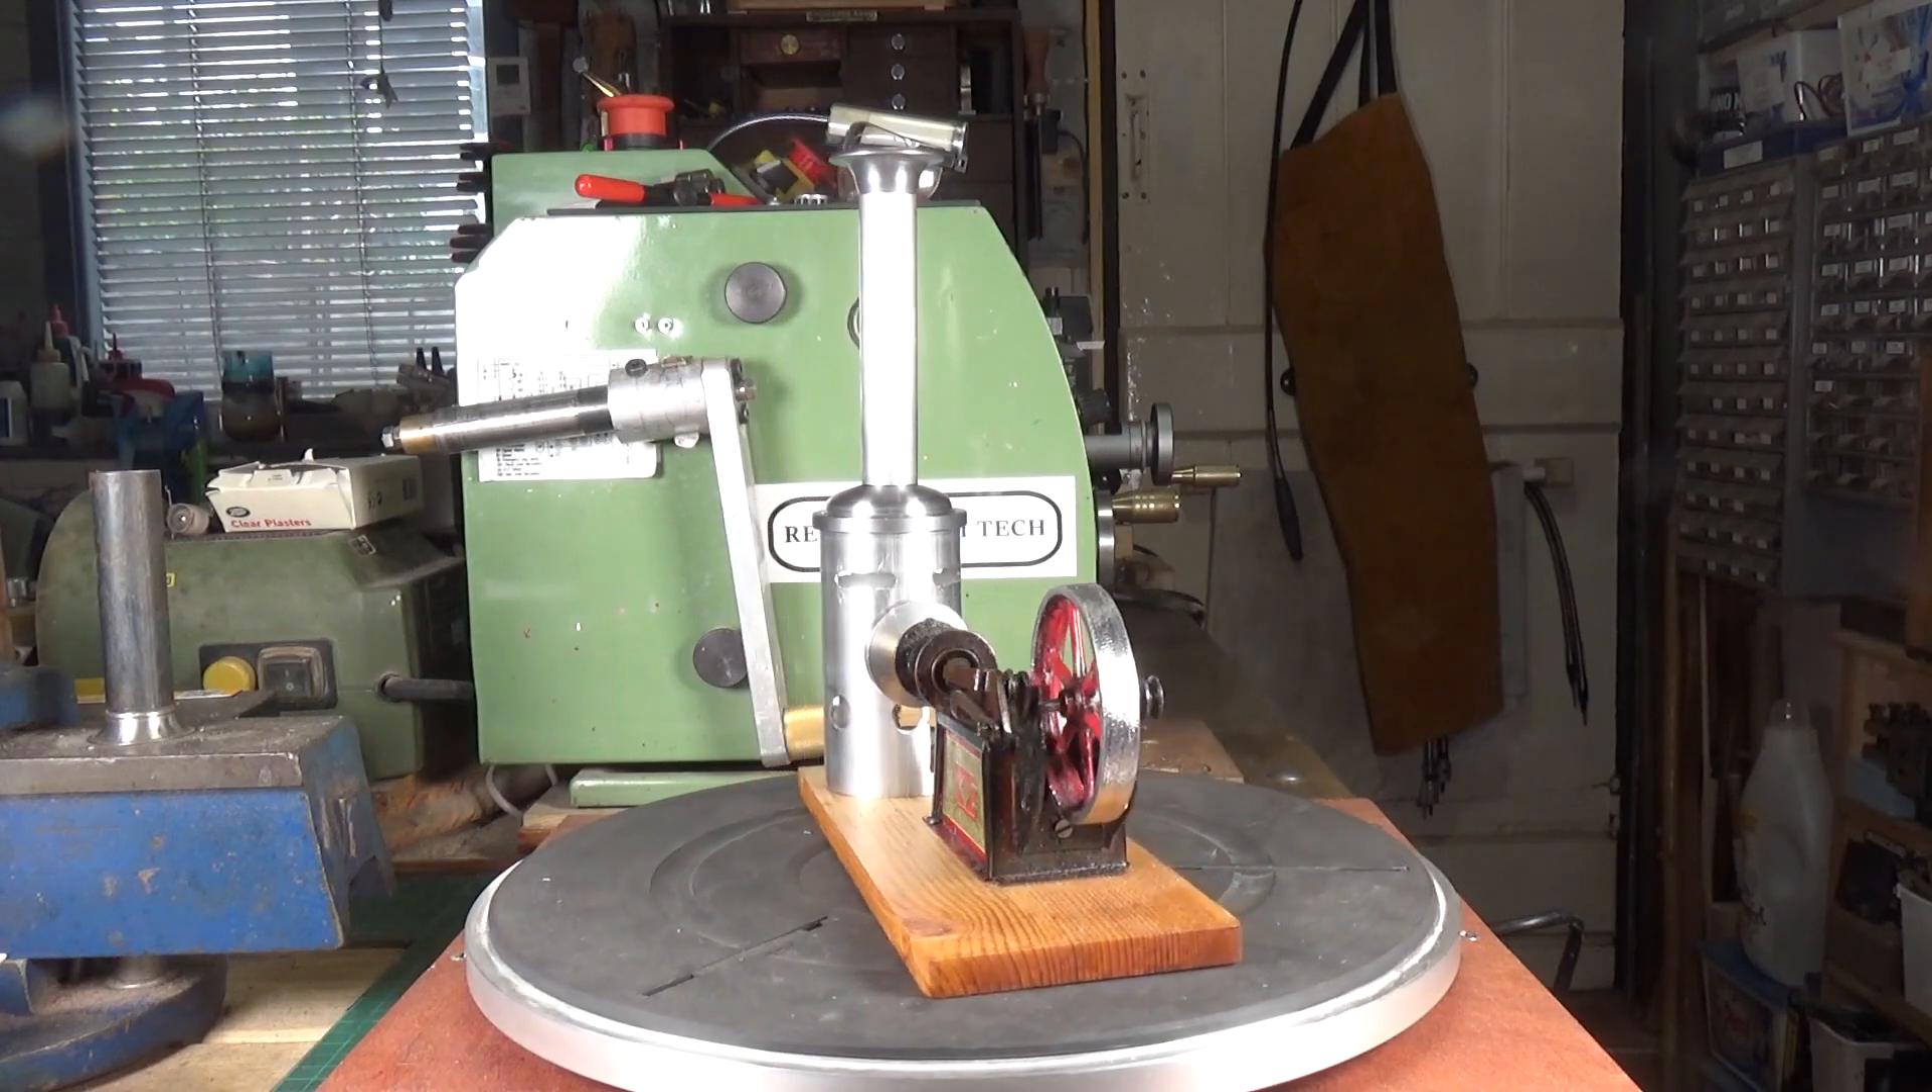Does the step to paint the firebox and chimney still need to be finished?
Yes.